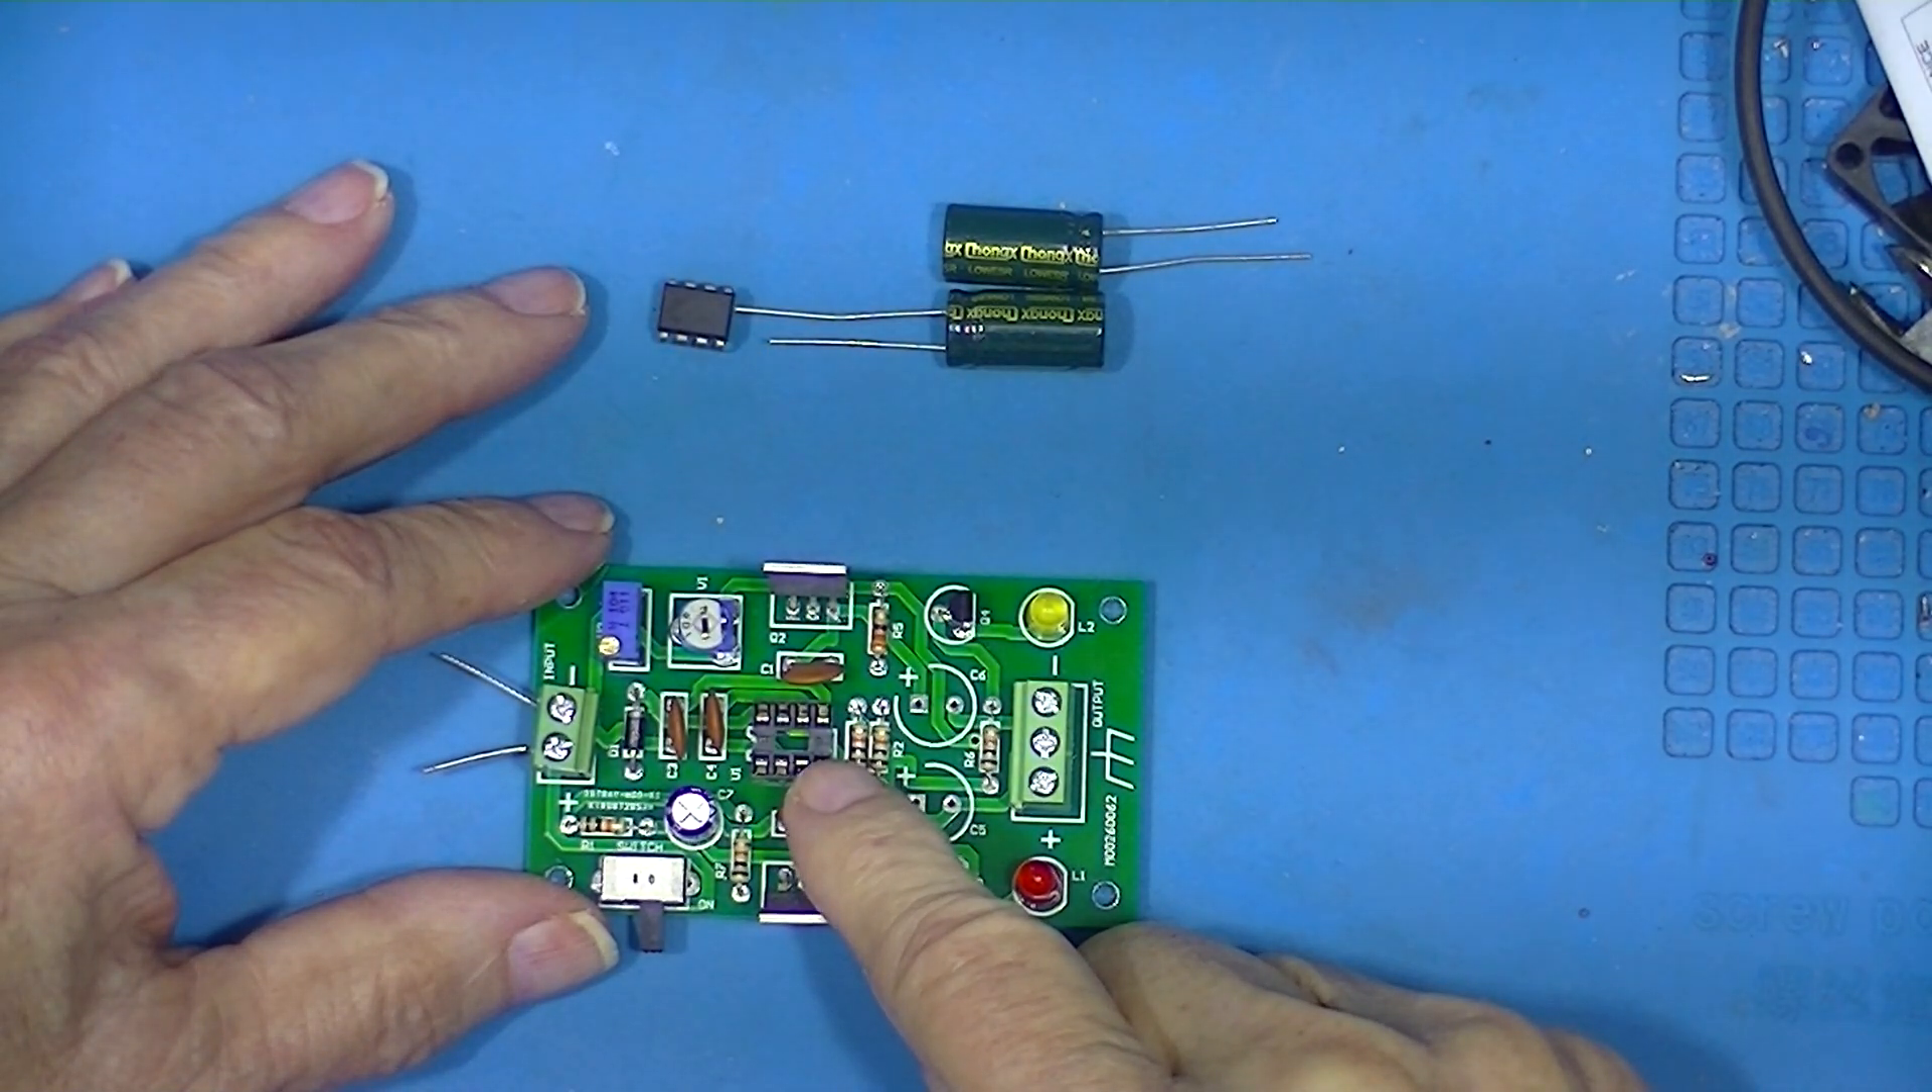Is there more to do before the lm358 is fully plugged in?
Yes.